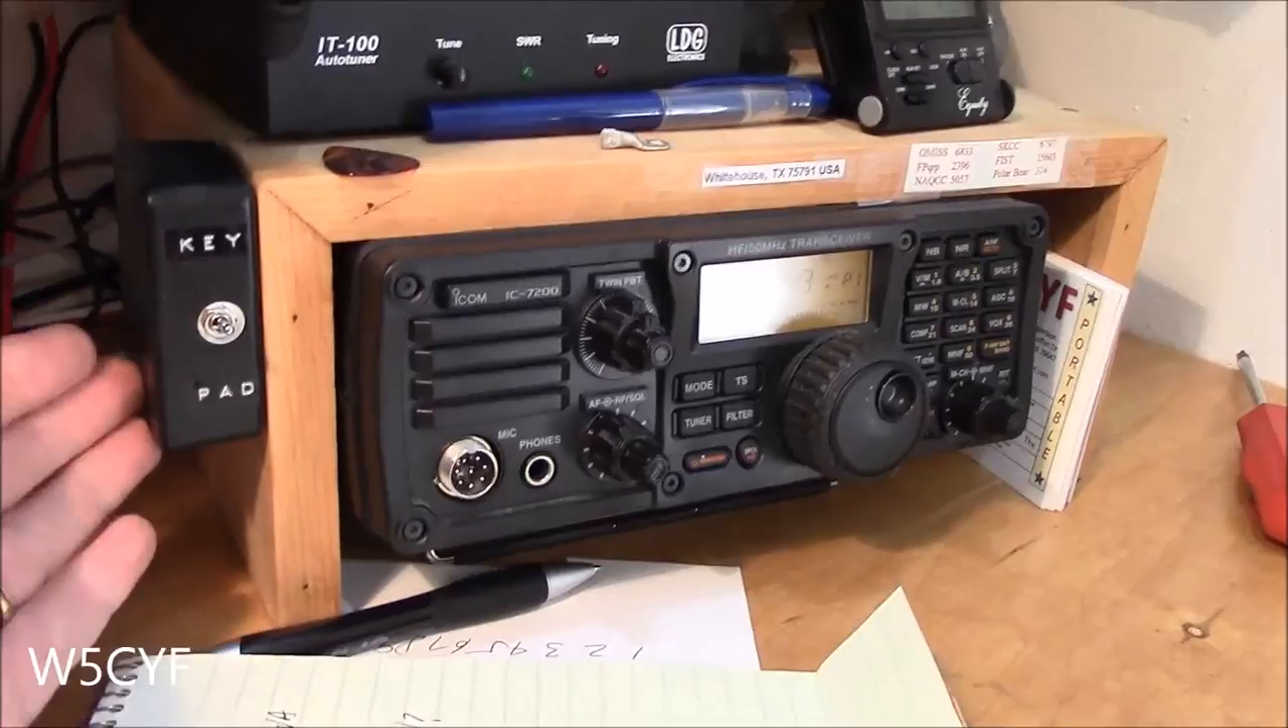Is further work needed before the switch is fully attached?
No.